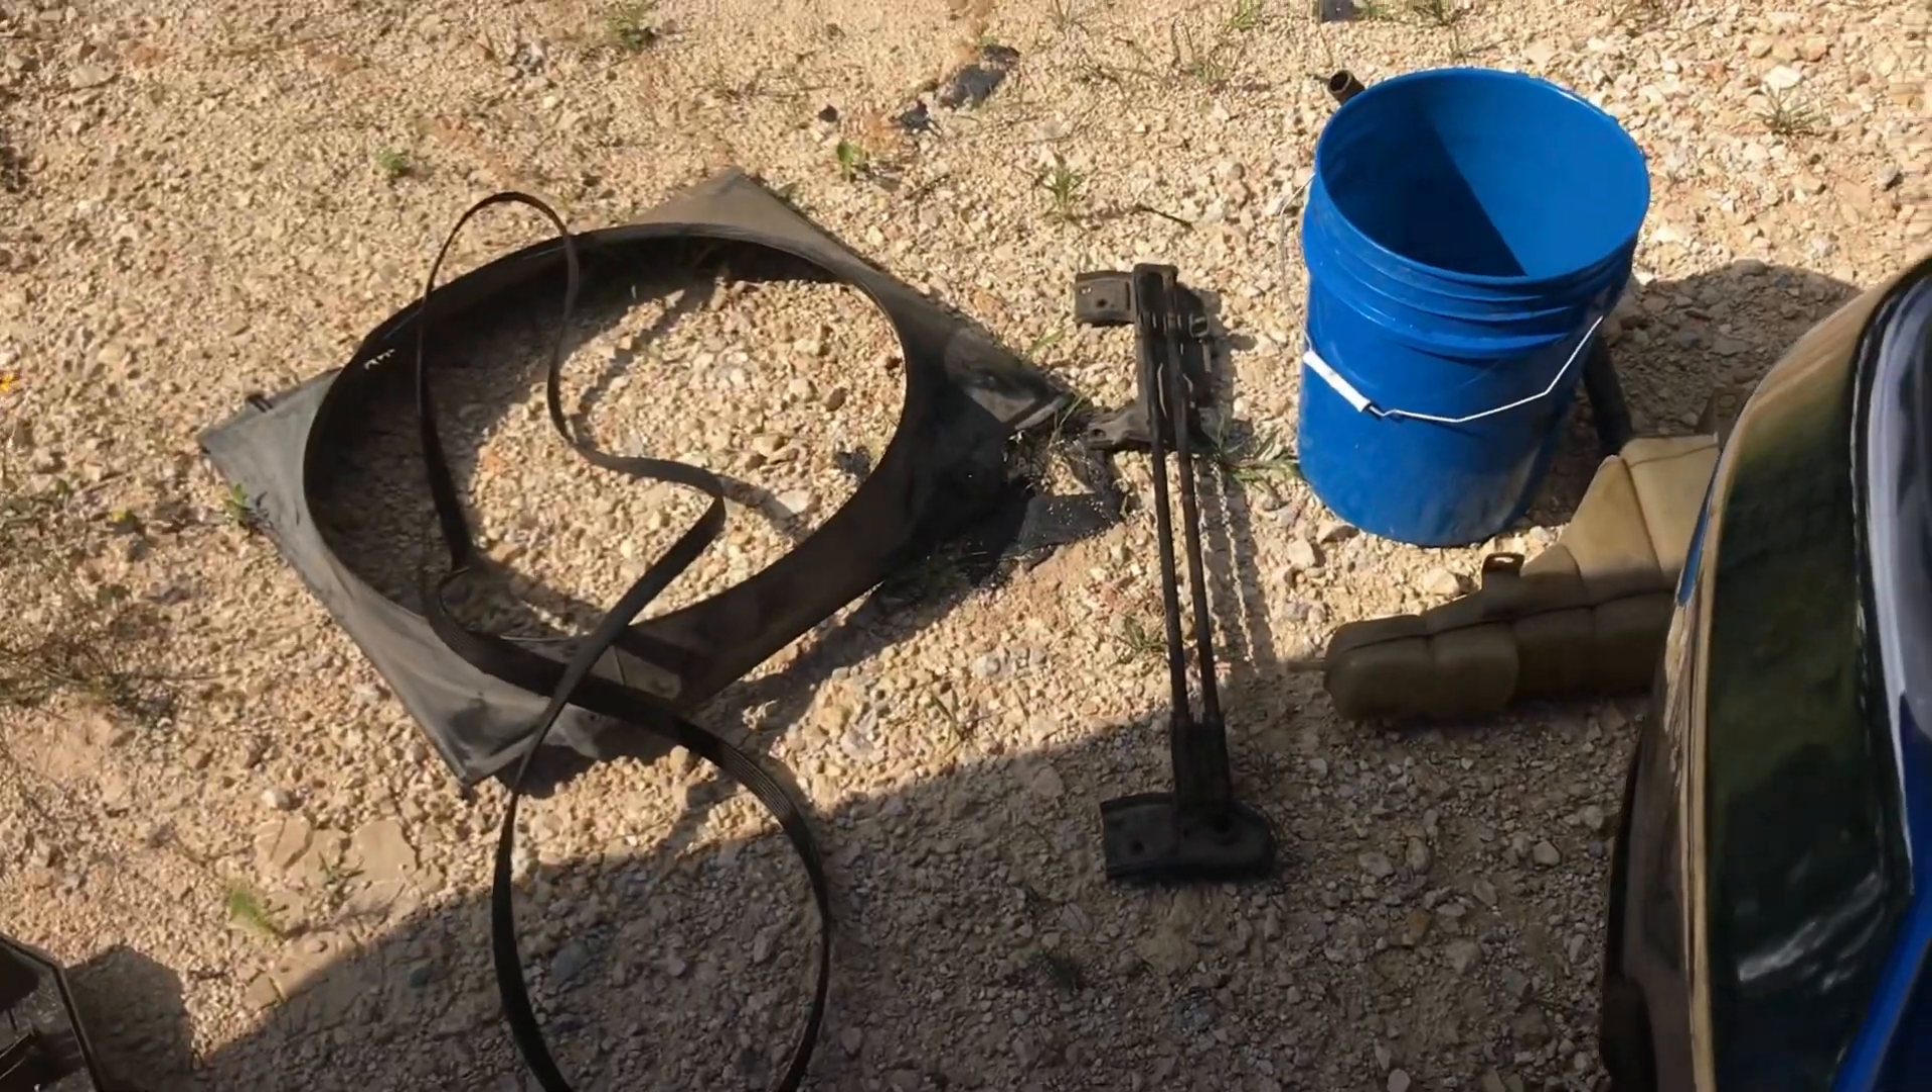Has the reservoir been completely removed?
Yes.